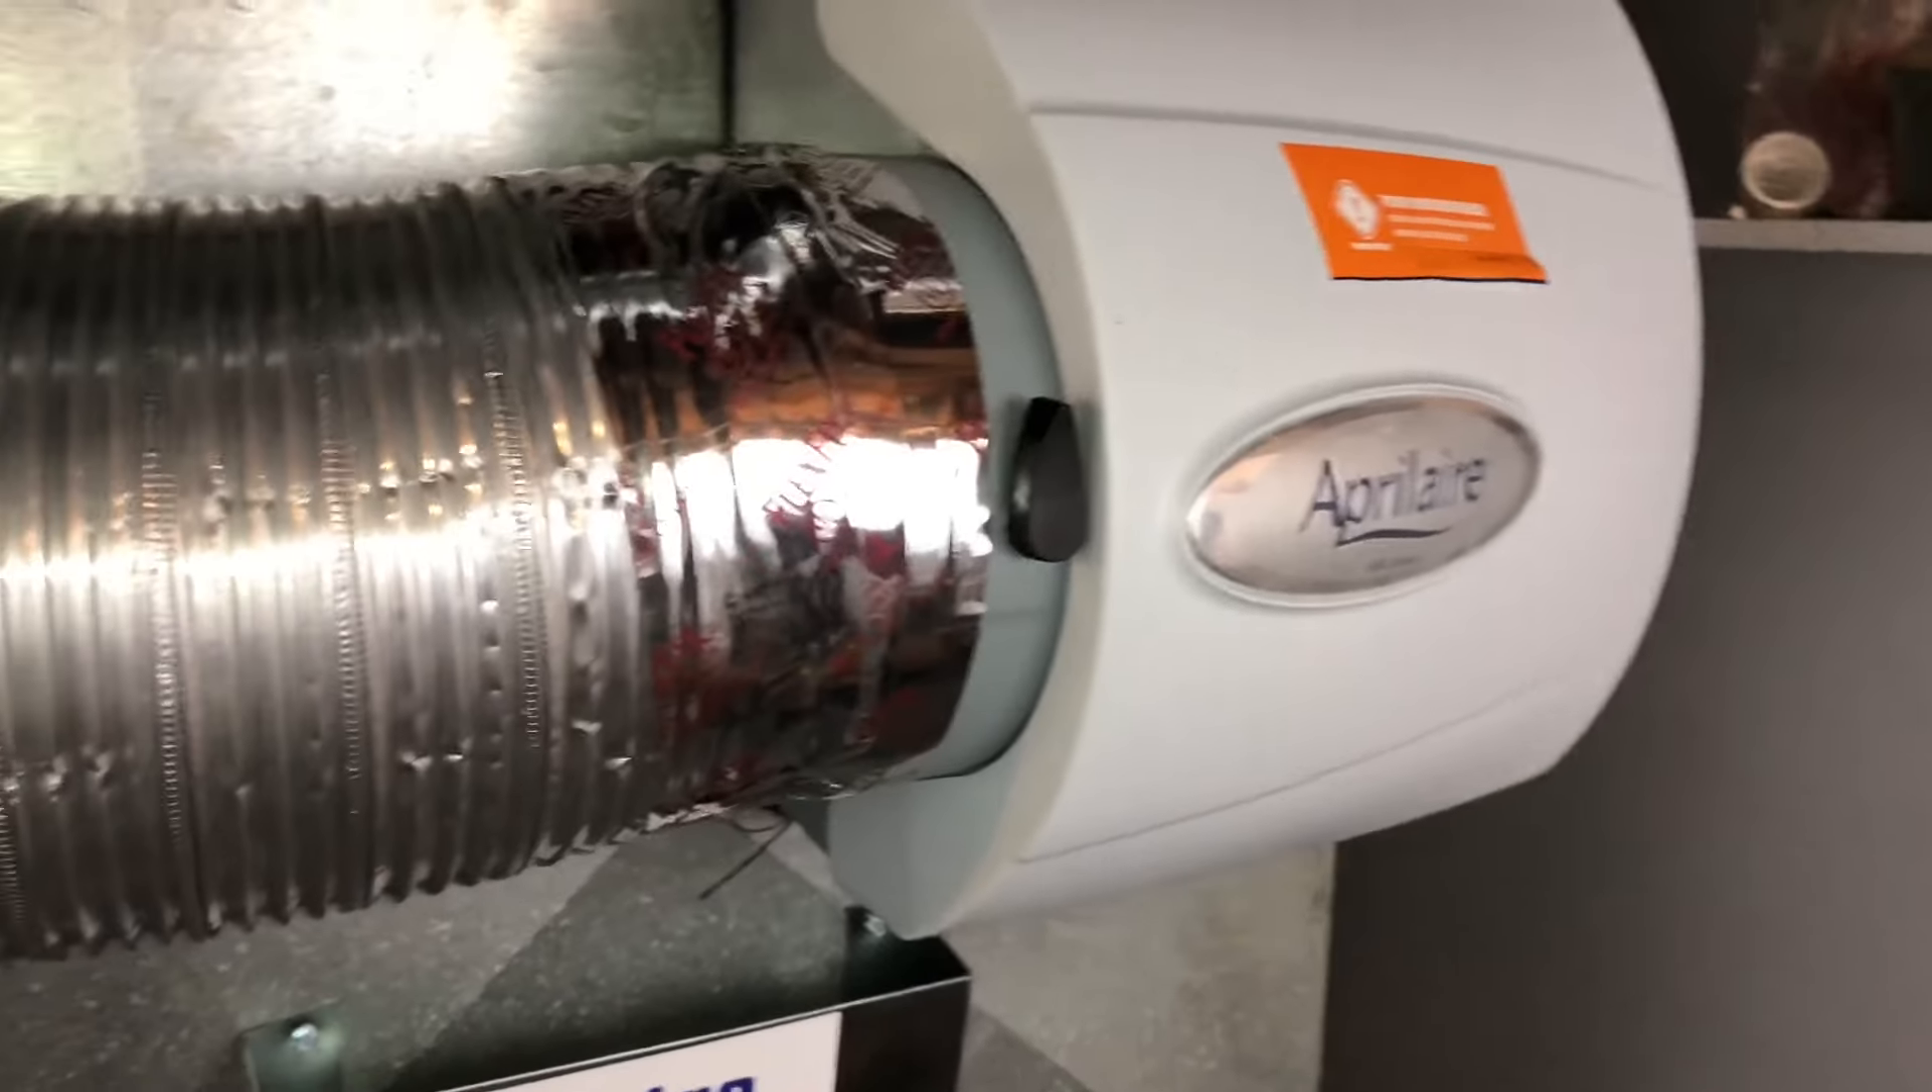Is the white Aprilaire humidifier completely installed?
Yes.